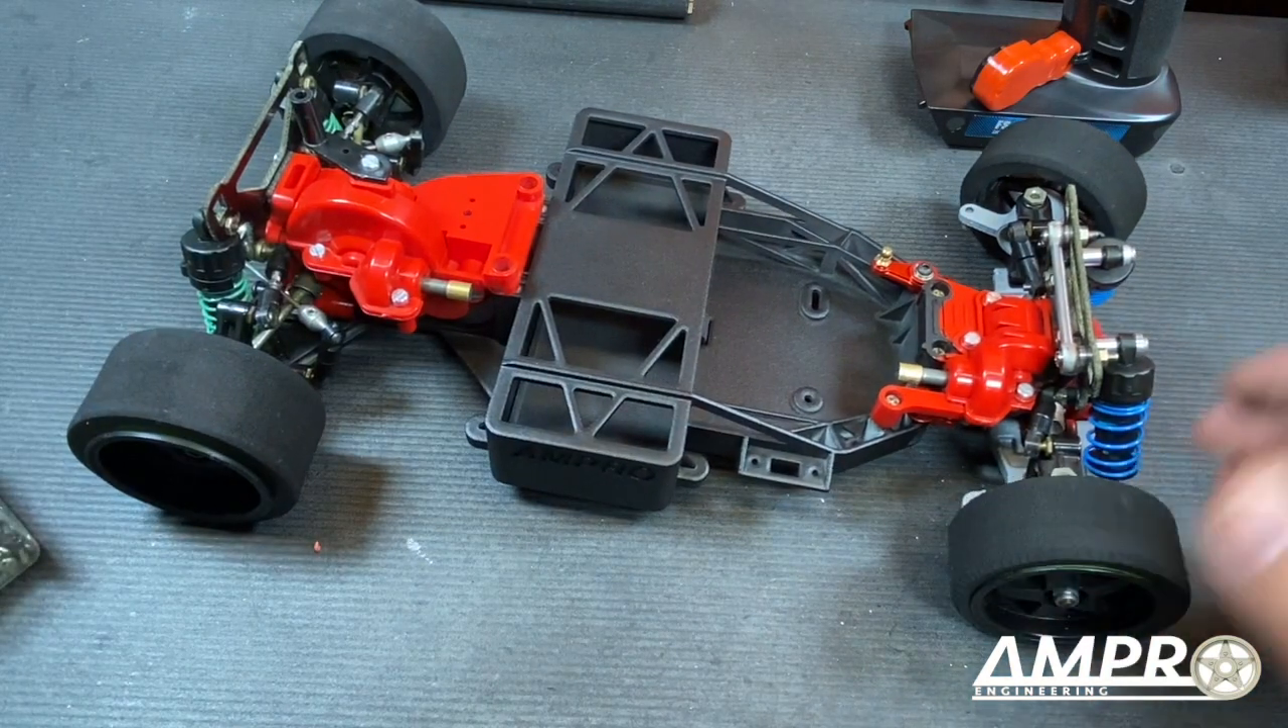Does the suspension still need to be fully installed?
No.